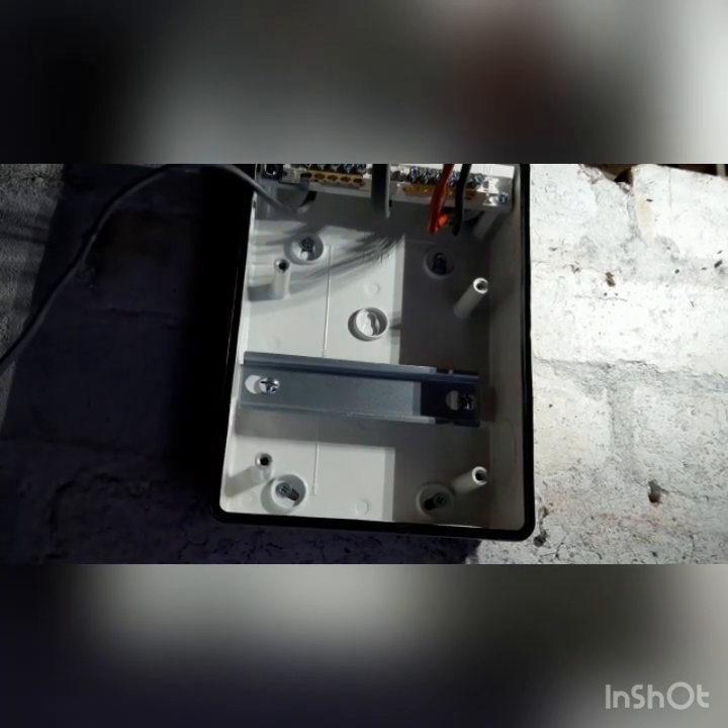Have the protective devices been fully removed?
Yes.